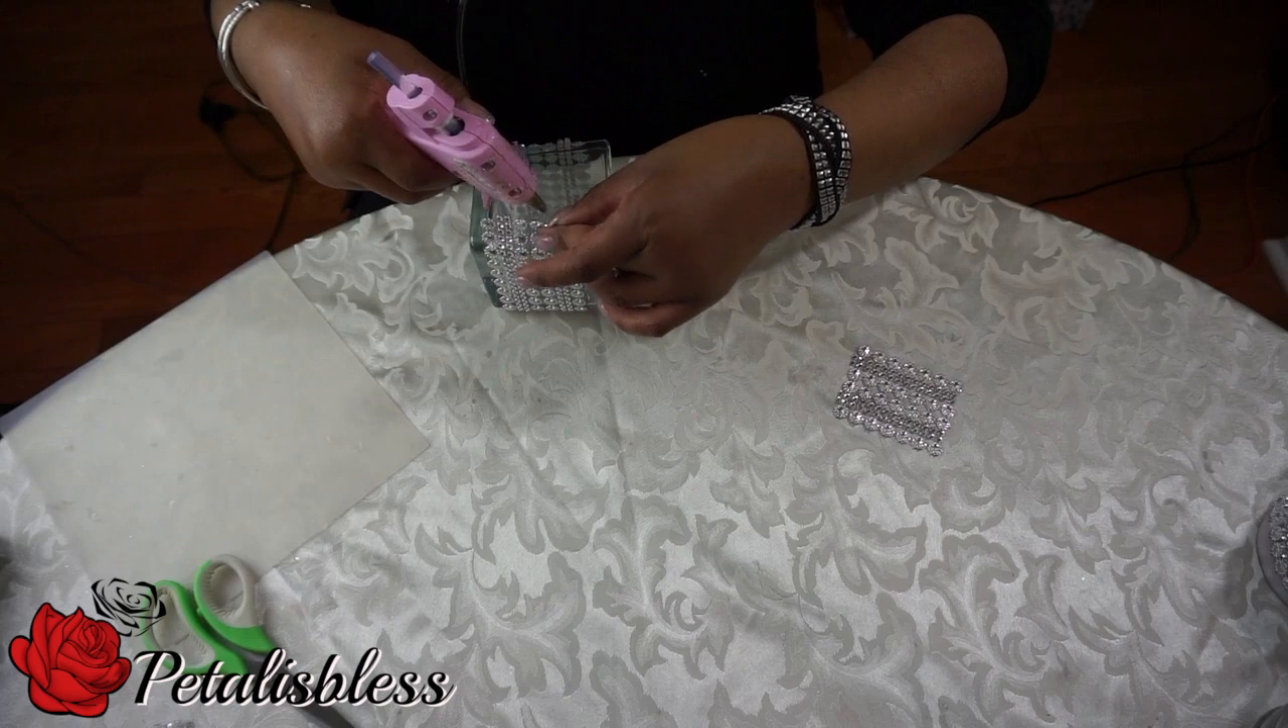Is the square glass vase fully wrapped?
No.